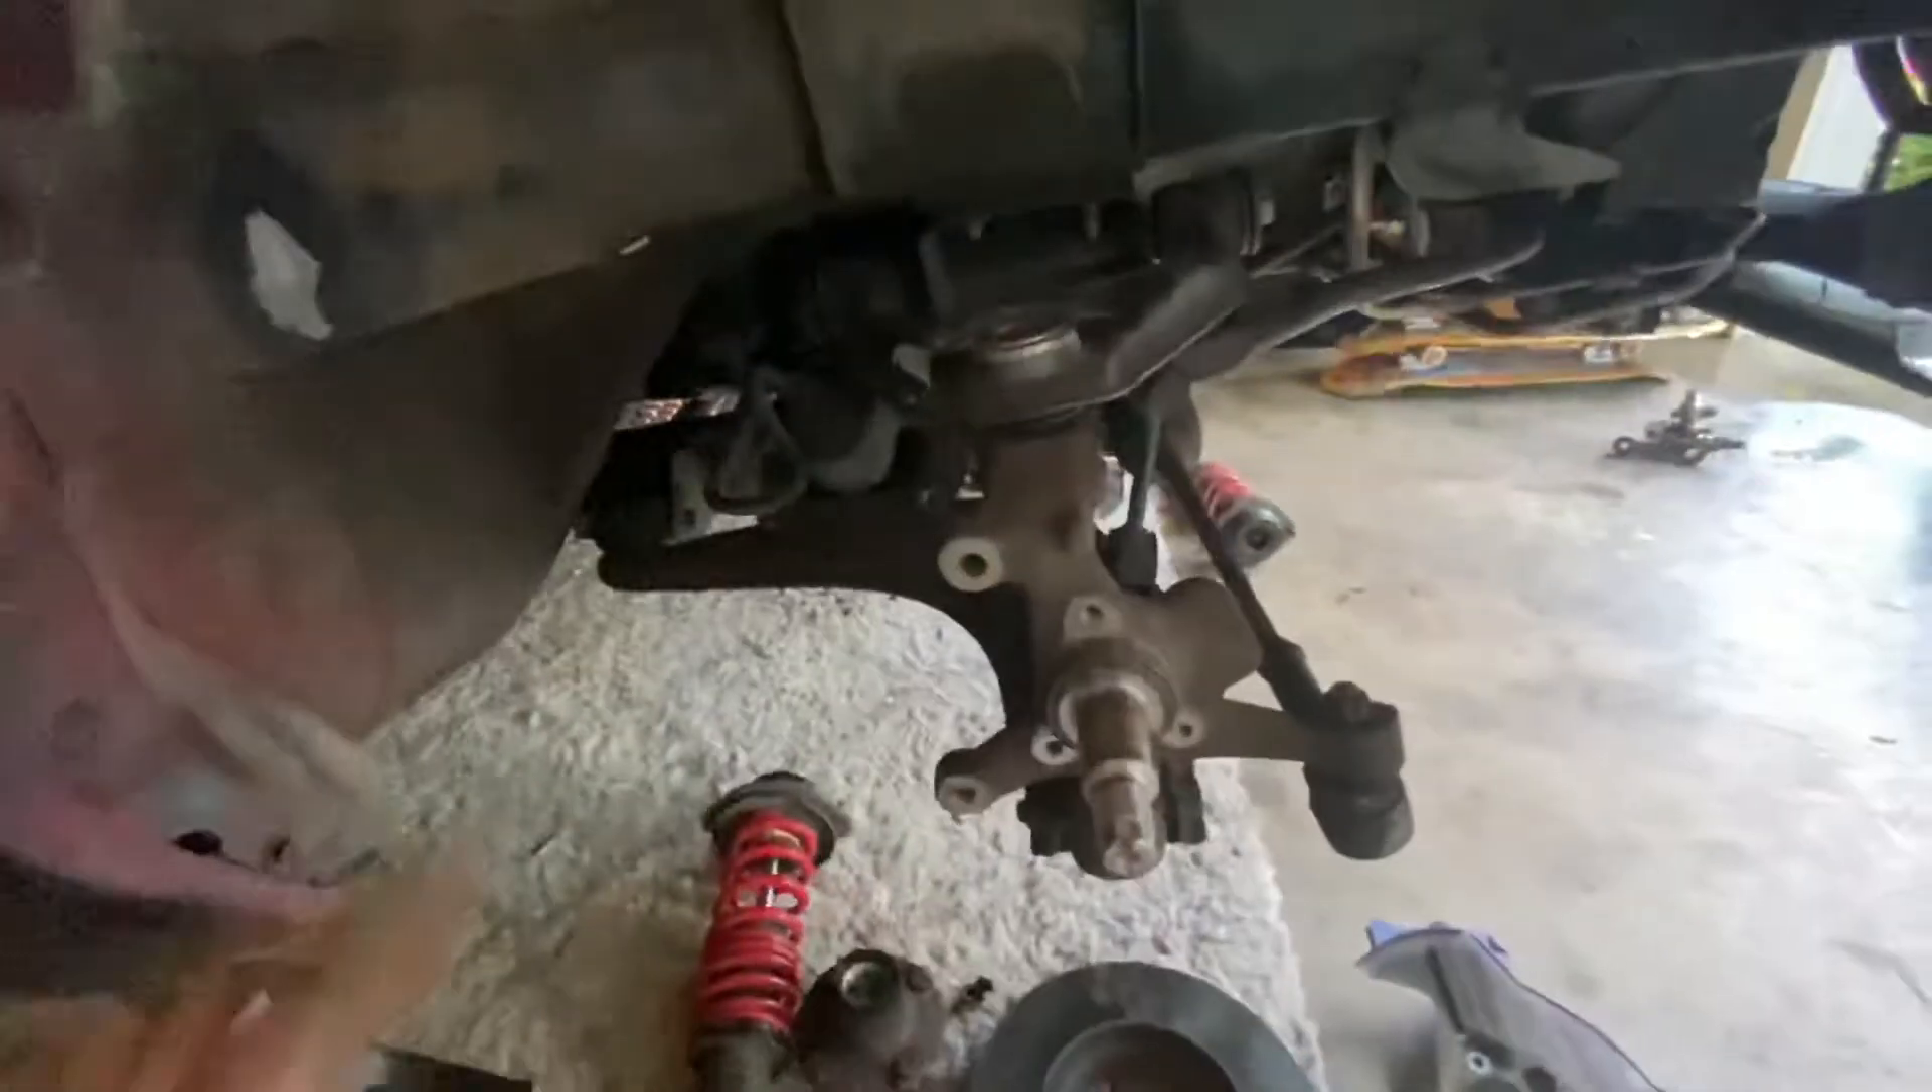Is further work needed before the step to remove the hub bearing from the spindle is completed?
No.